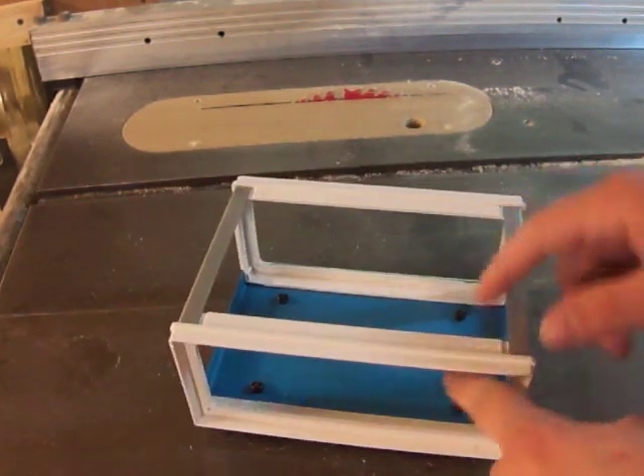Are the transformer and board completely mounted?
No.